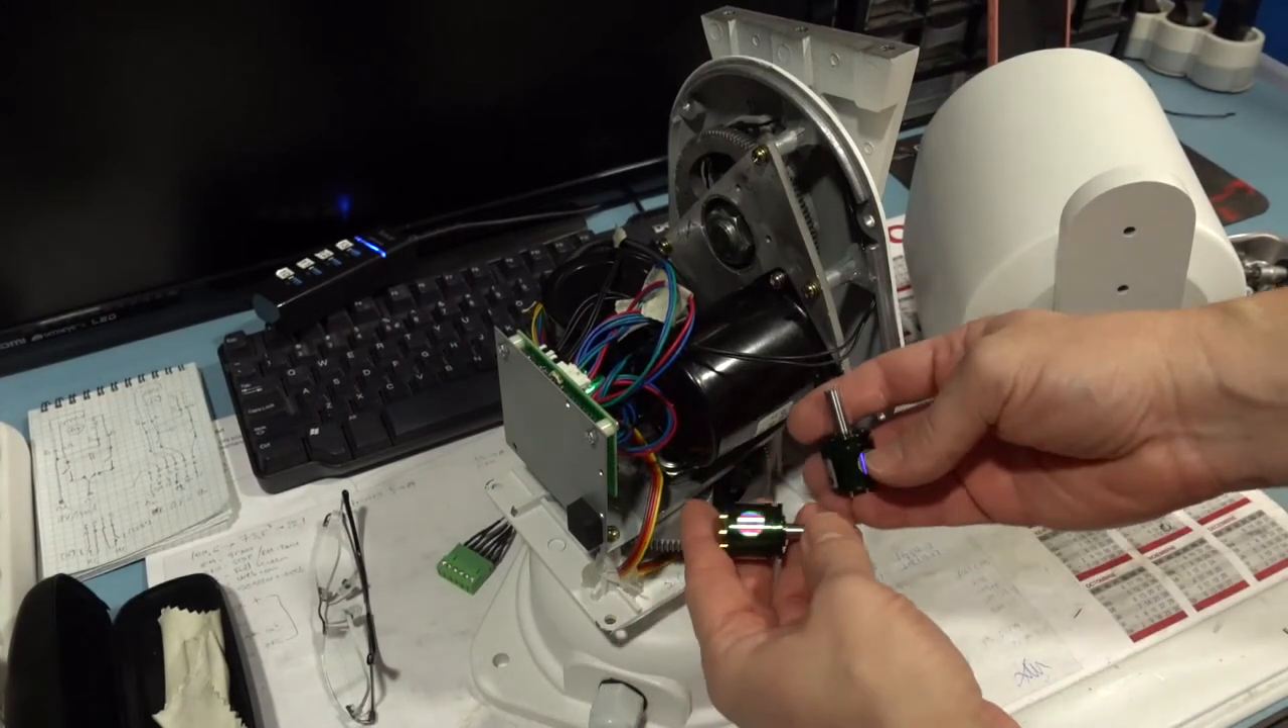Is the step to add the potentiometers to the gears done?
No.